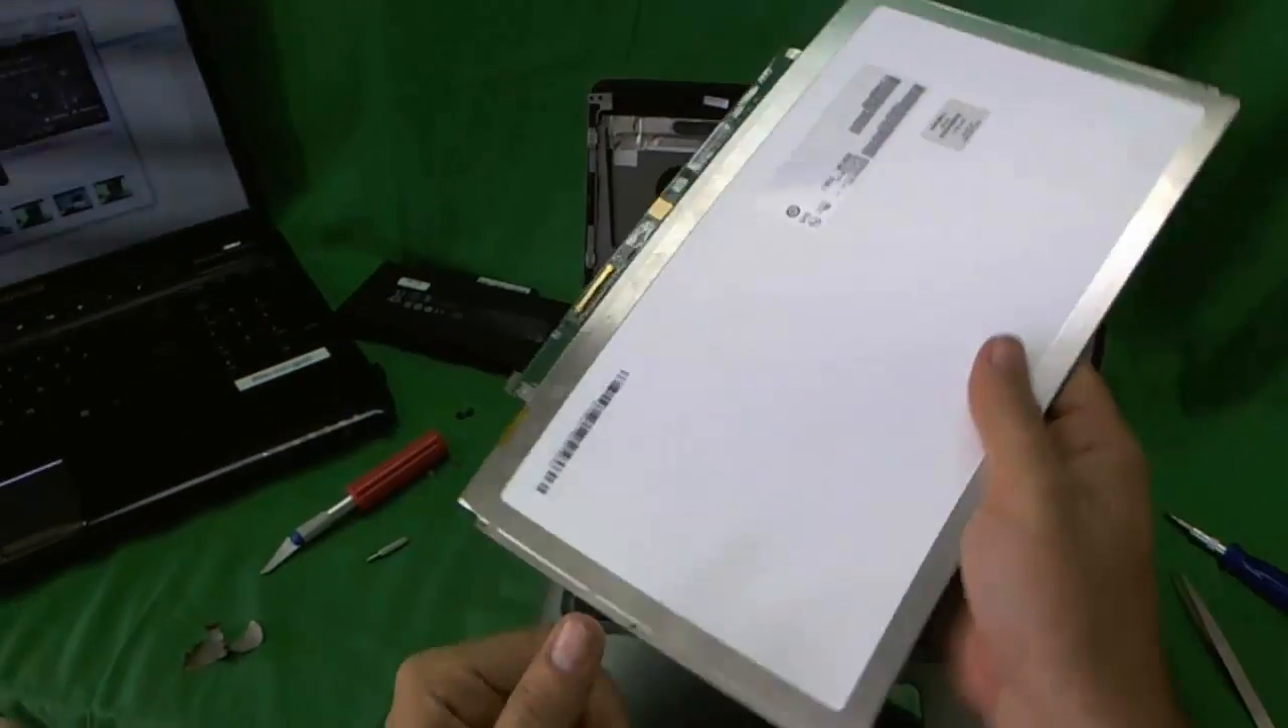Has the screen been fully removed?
Yes.